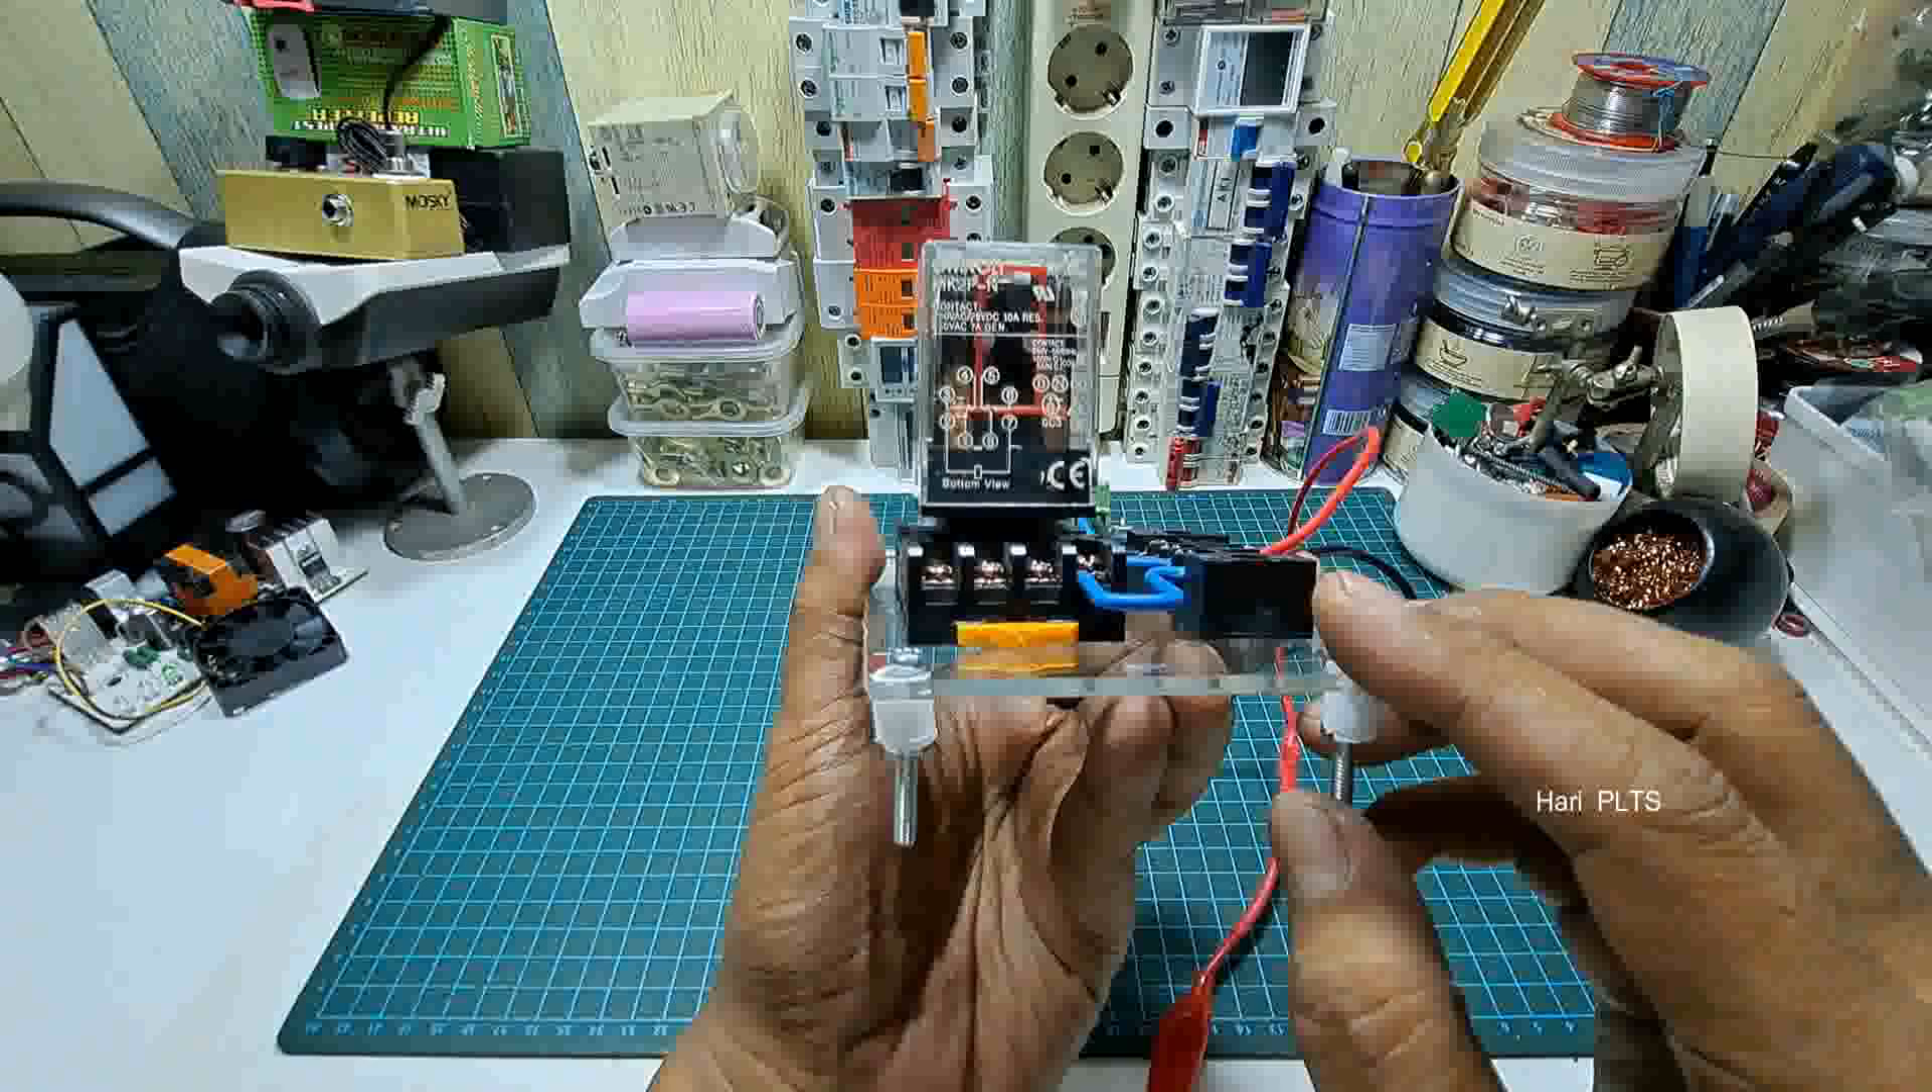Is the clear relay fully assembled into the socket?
Yes.